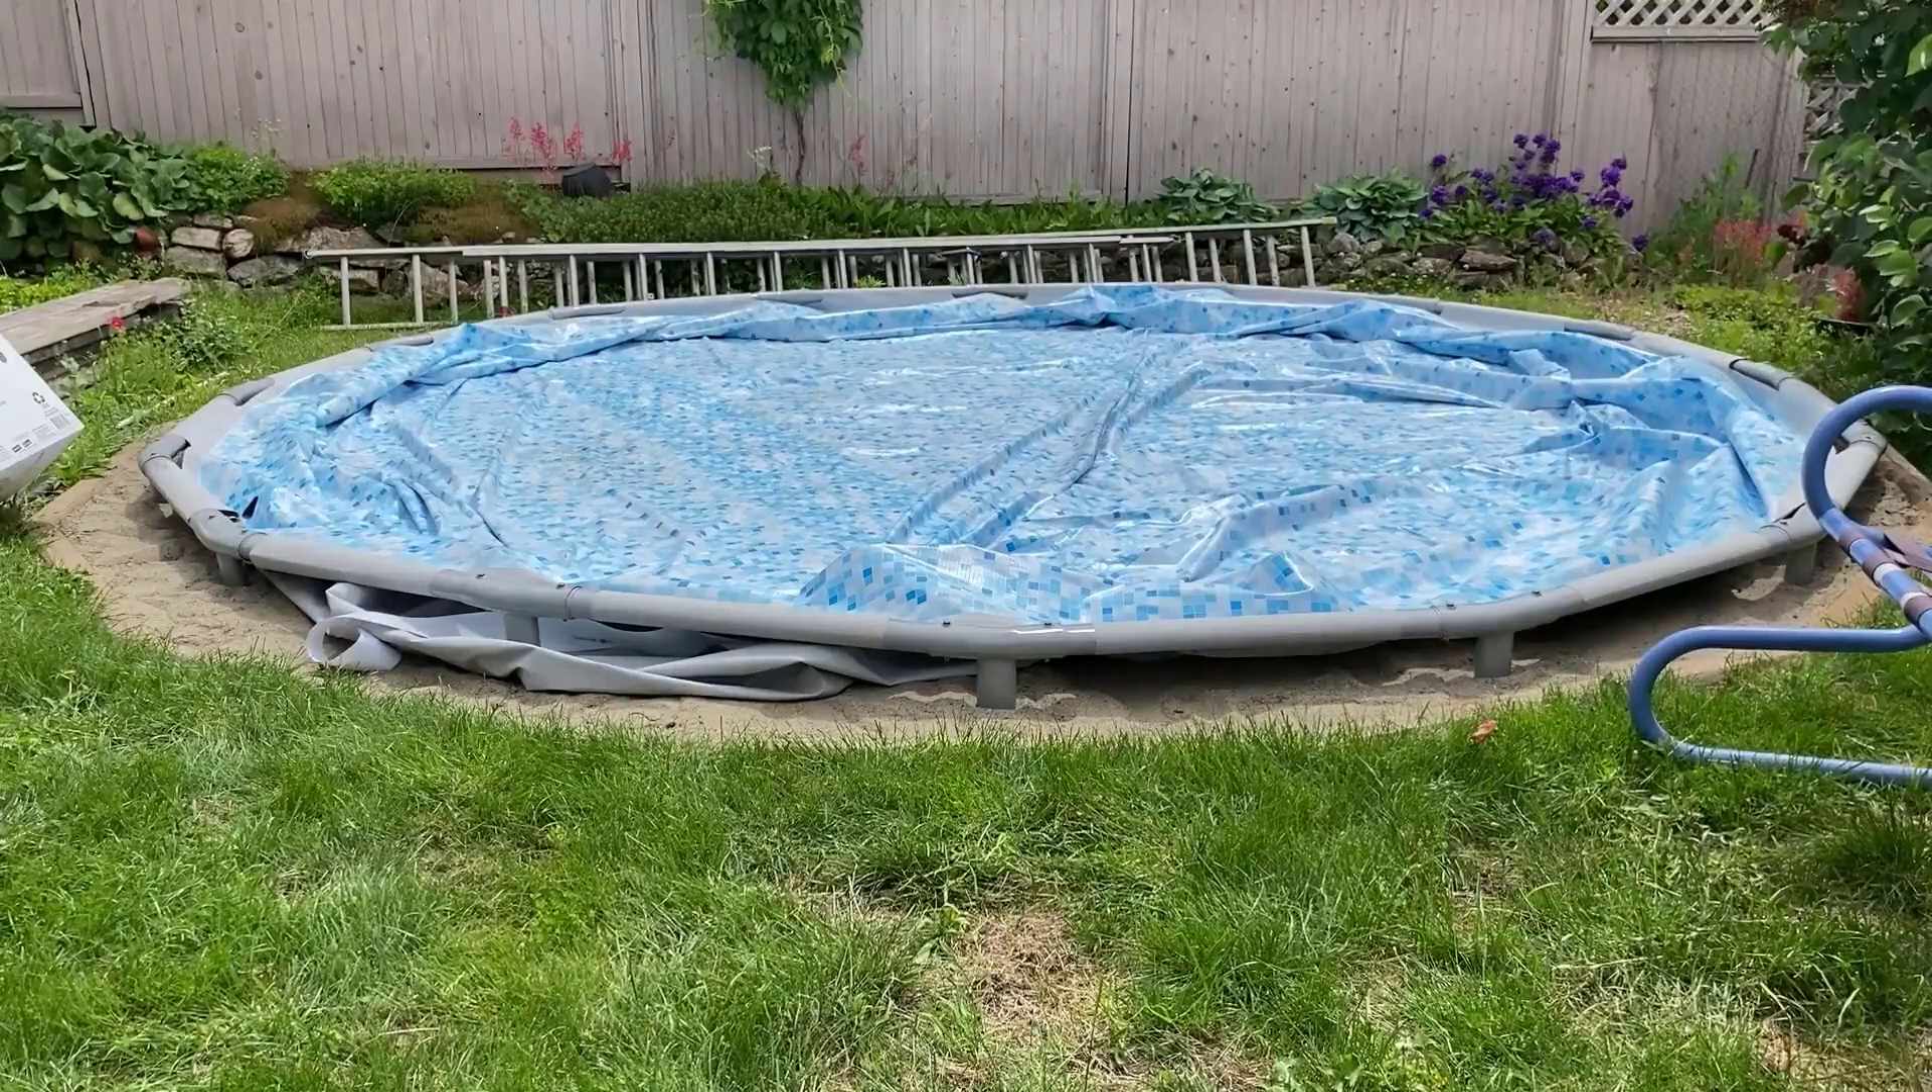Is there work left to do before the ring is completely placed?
No.